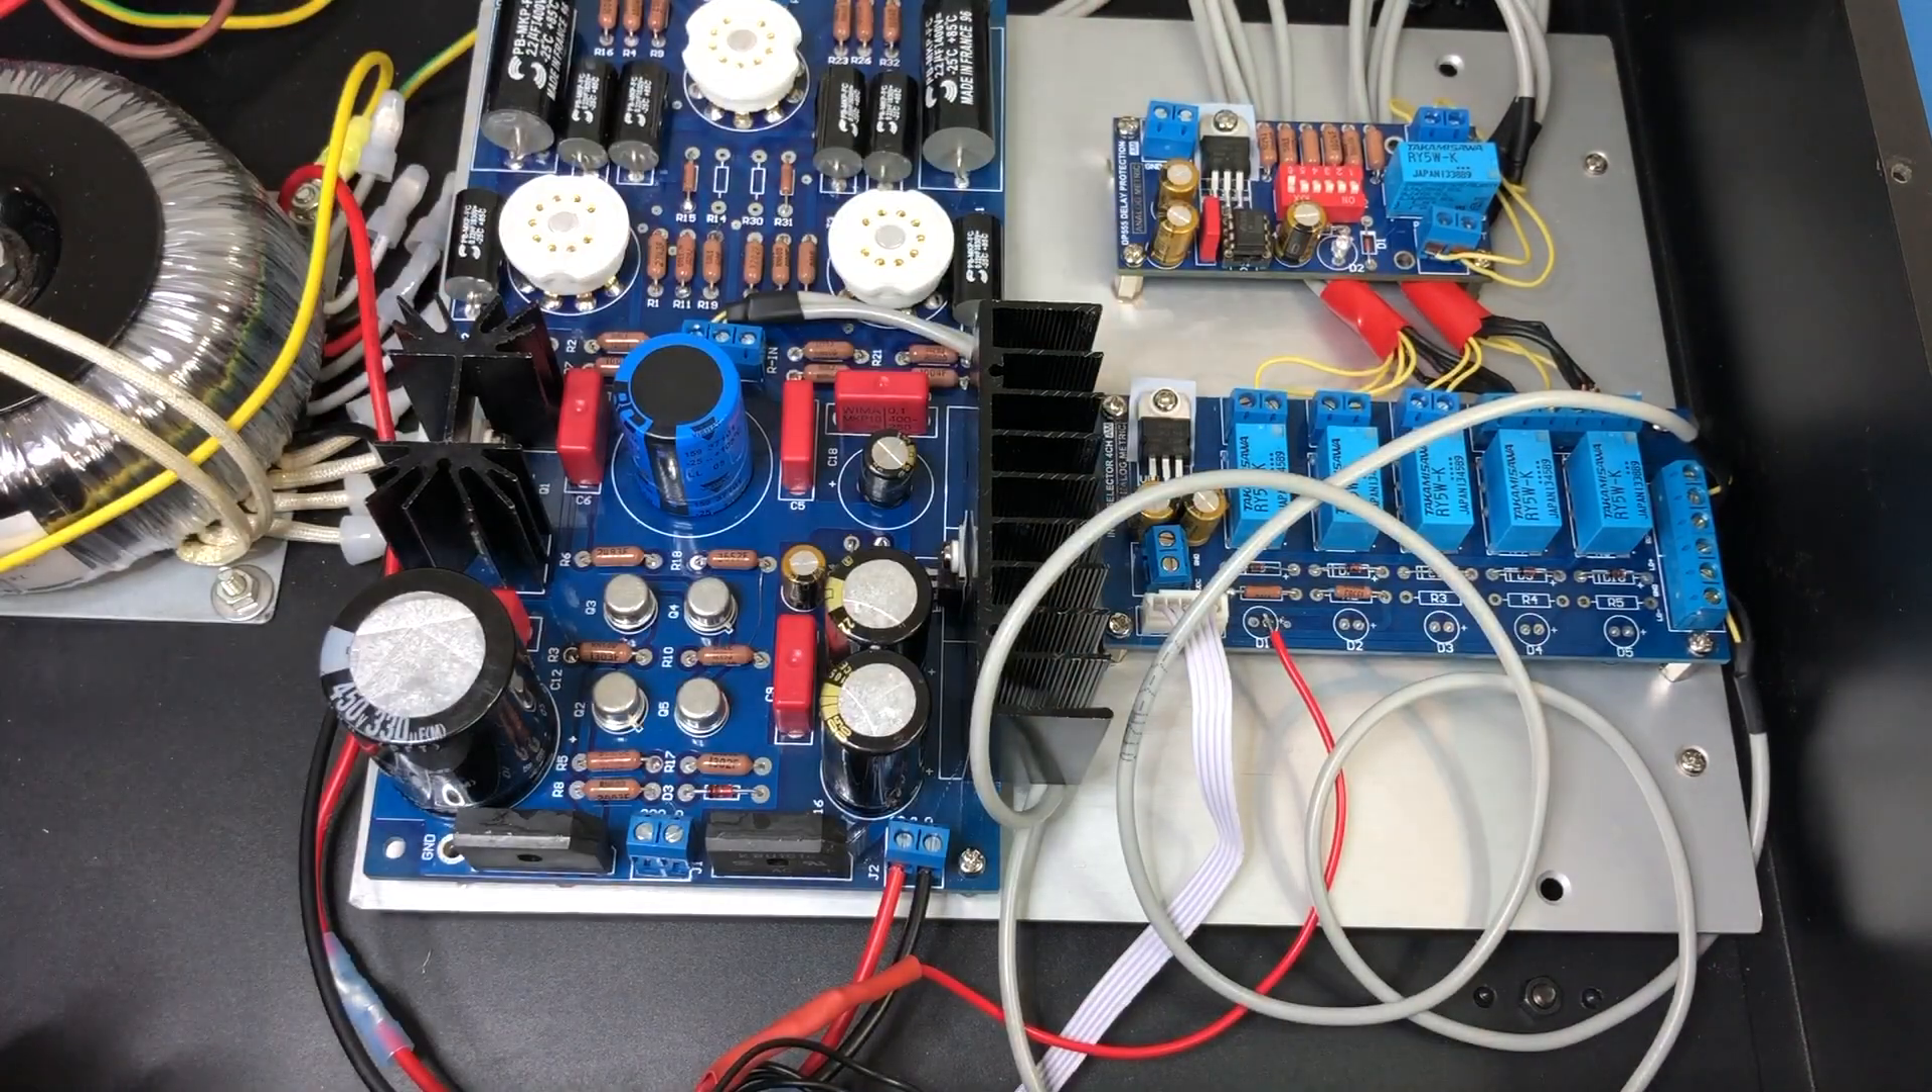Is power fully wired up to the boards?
No.